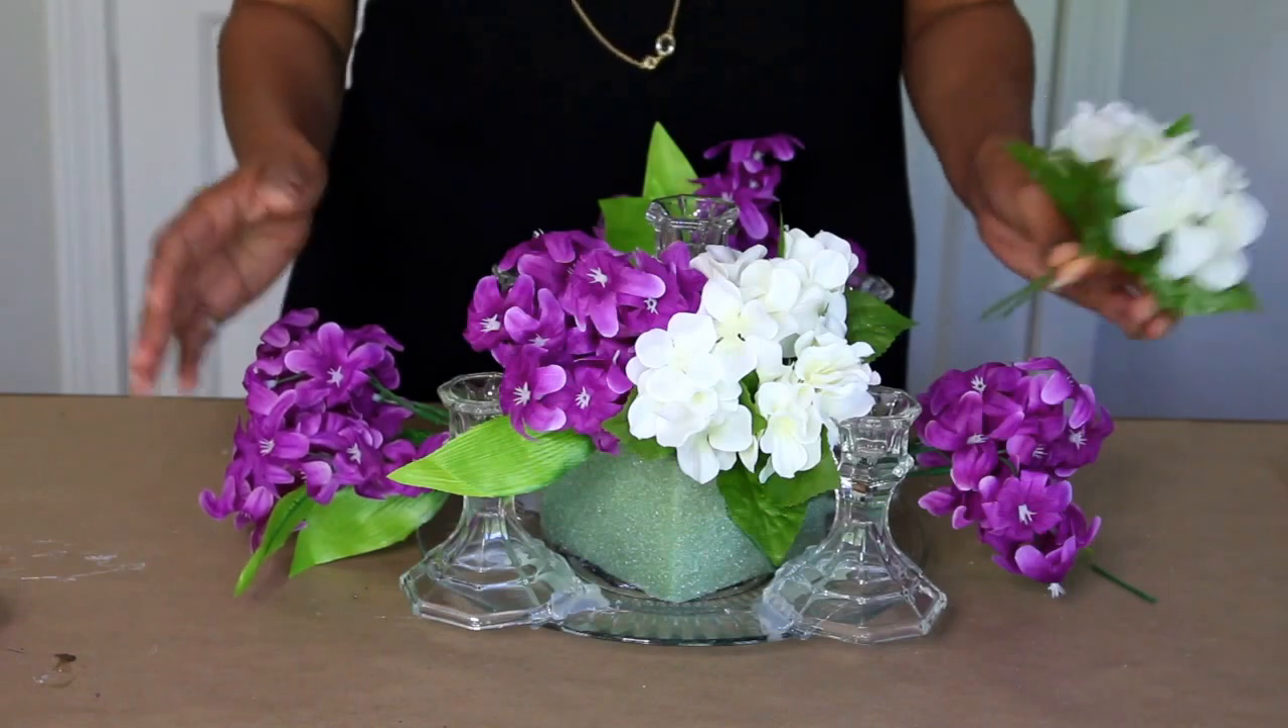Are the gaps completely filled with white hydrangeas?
No.